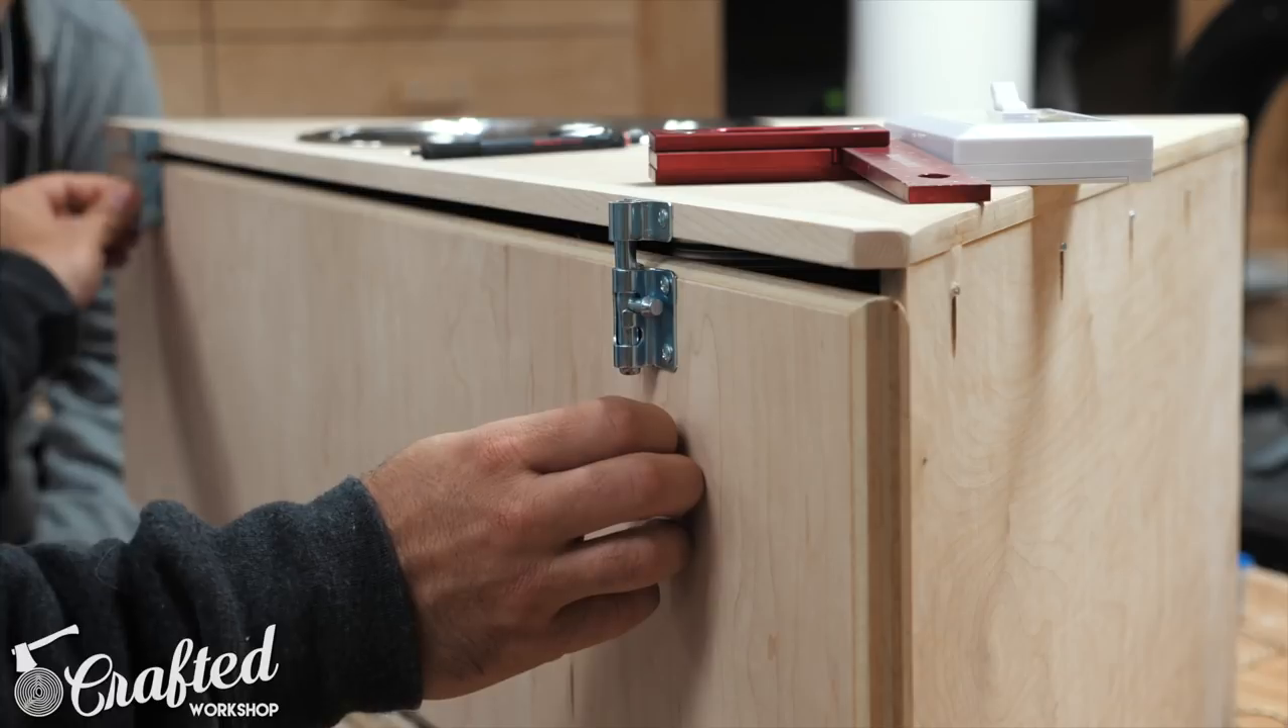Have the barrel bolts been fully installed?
Yes.